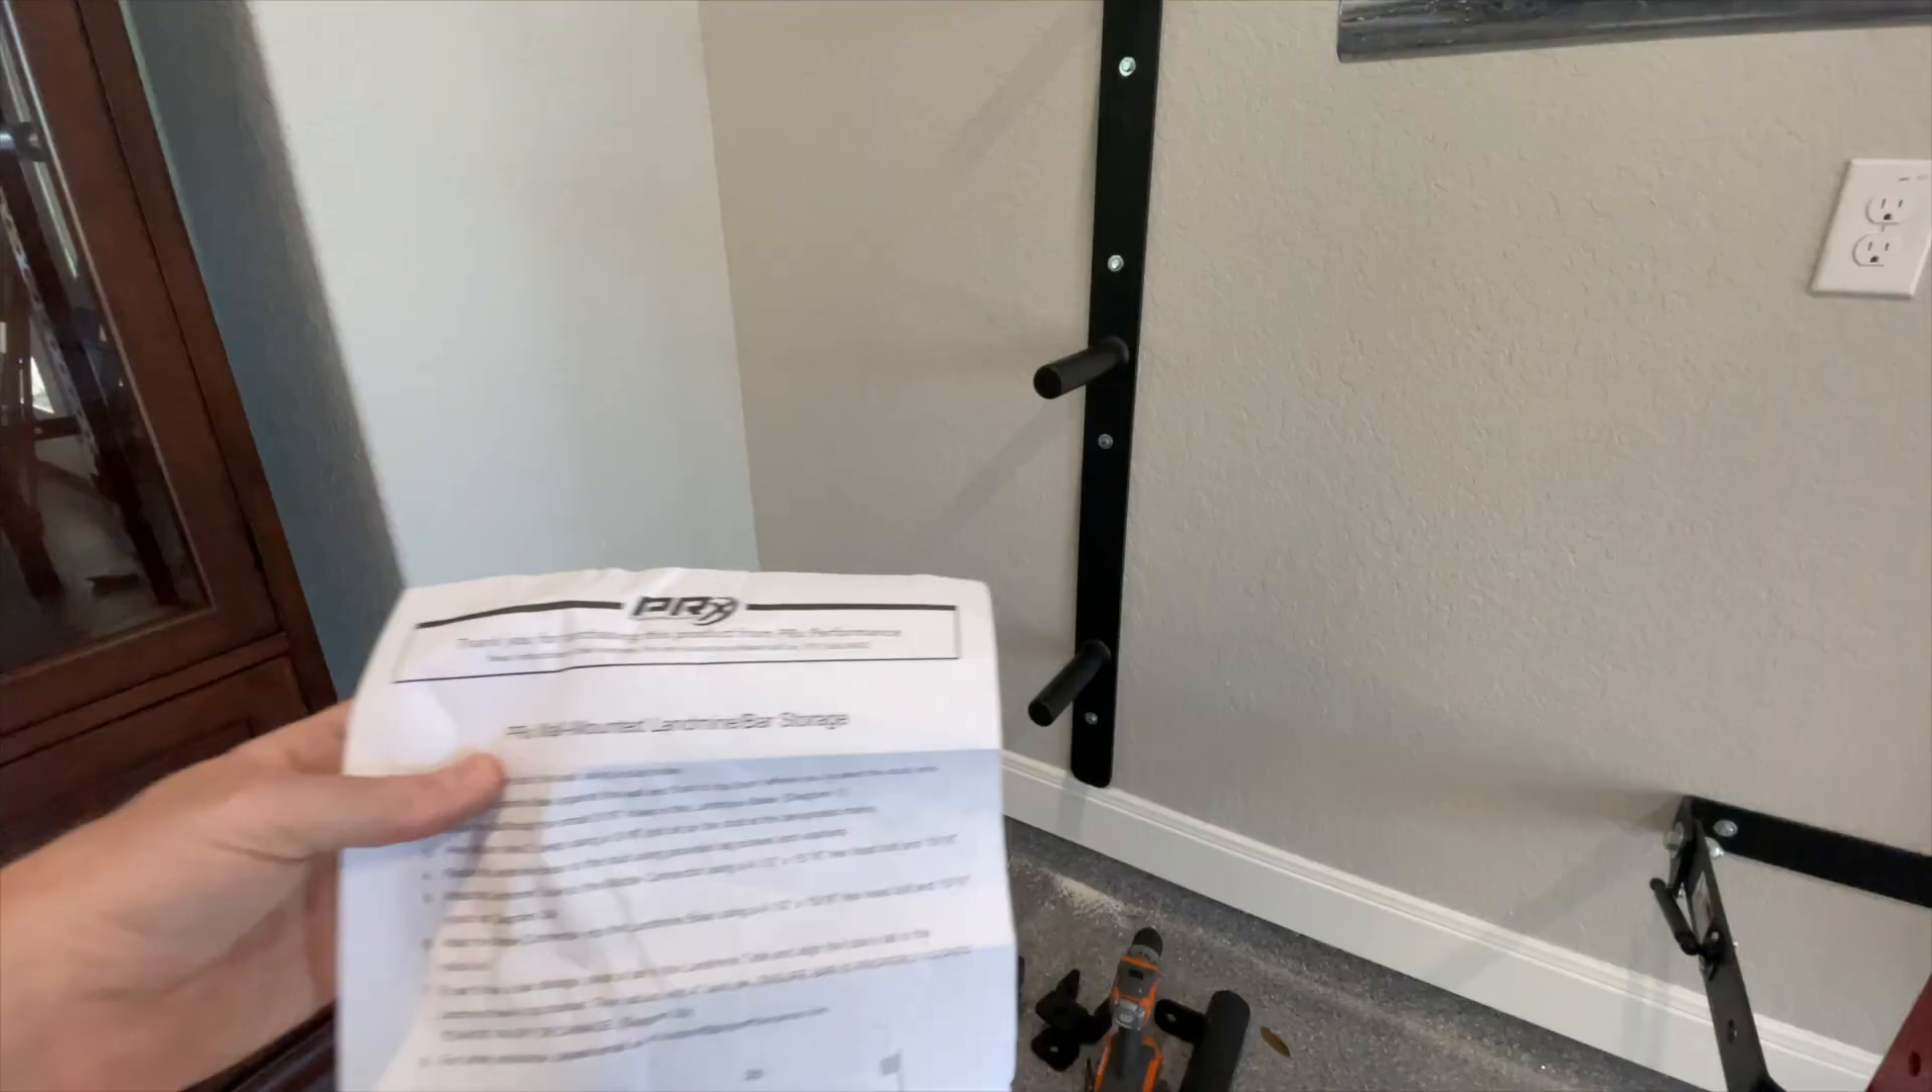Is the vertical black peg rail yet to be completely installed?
No.